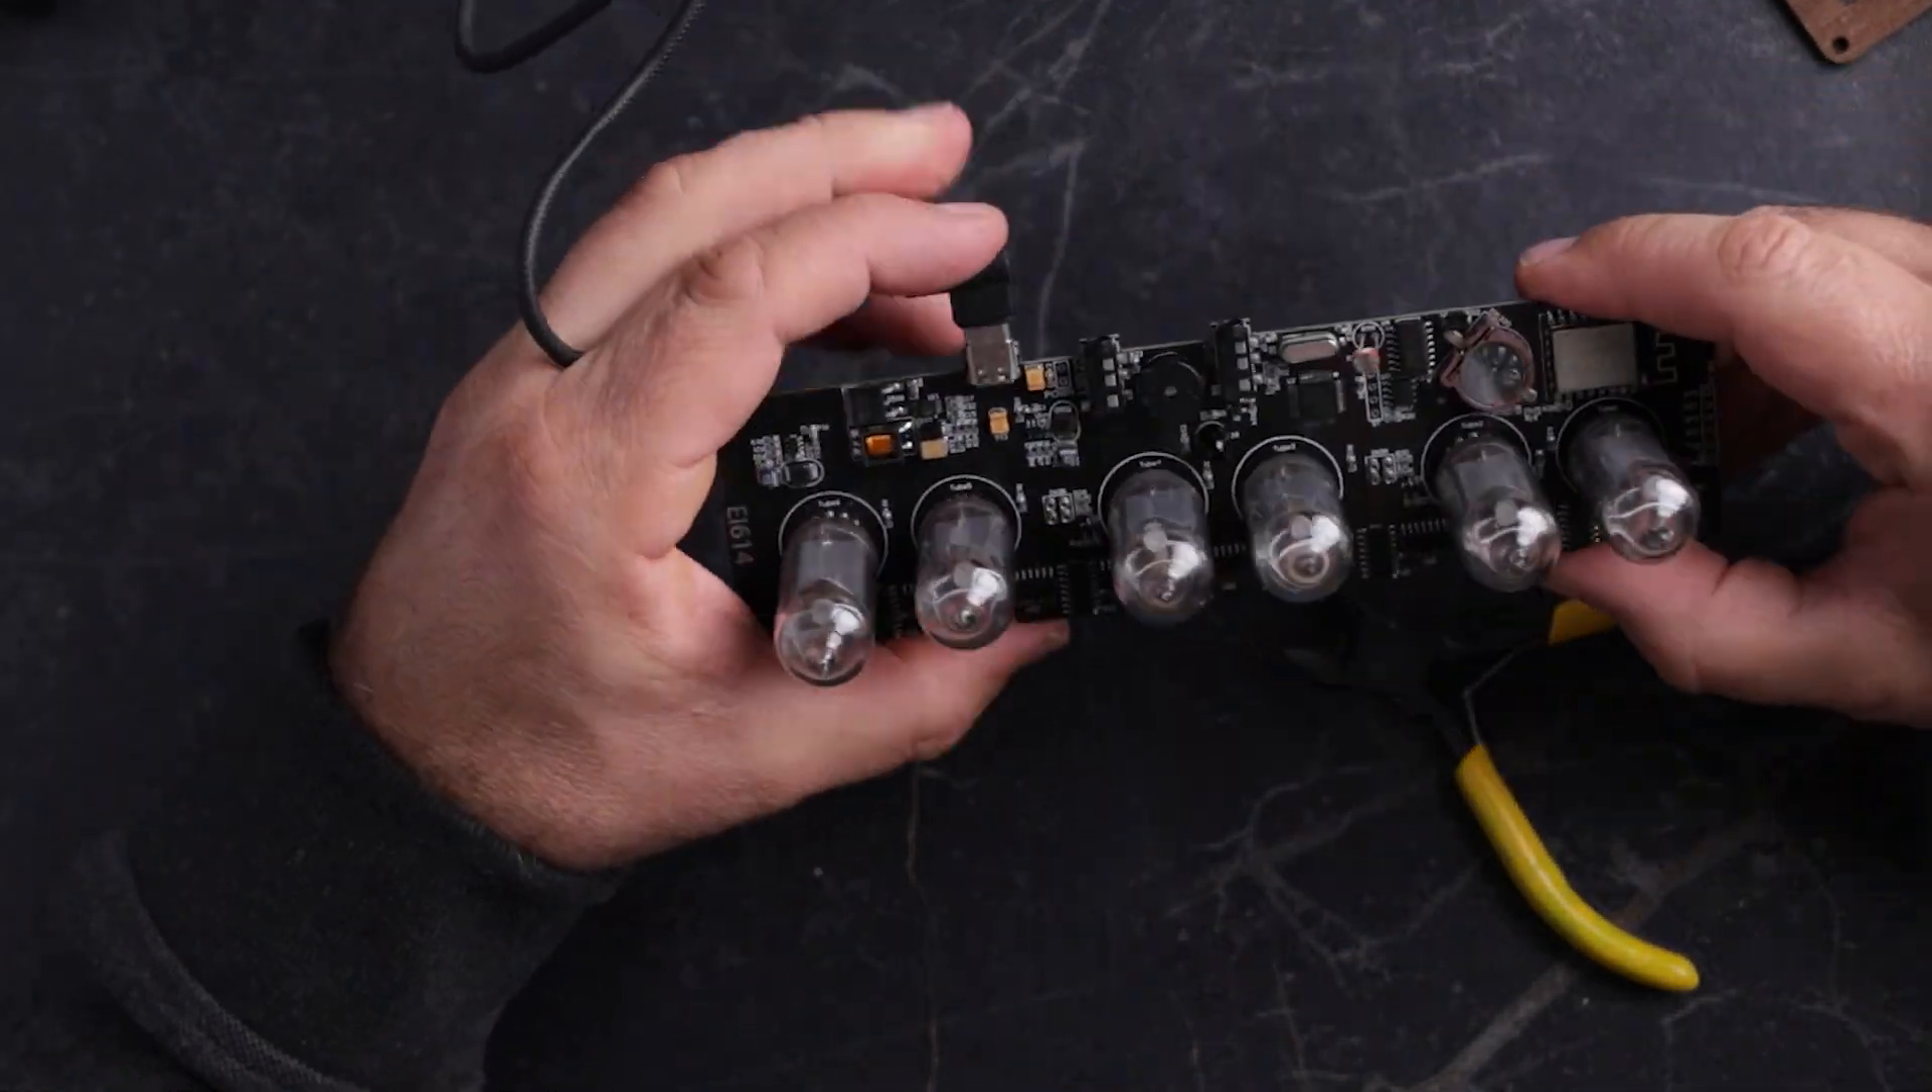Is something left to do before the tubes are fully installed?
No.